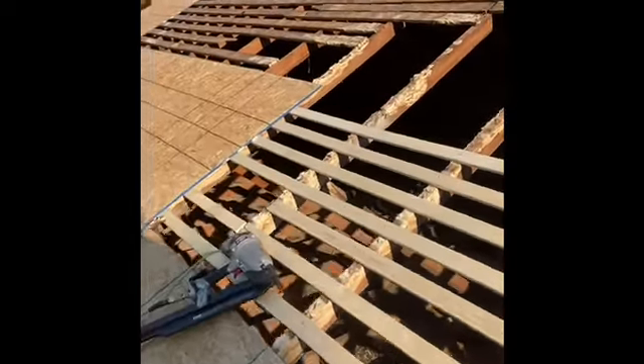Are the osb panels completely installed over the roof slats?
No.